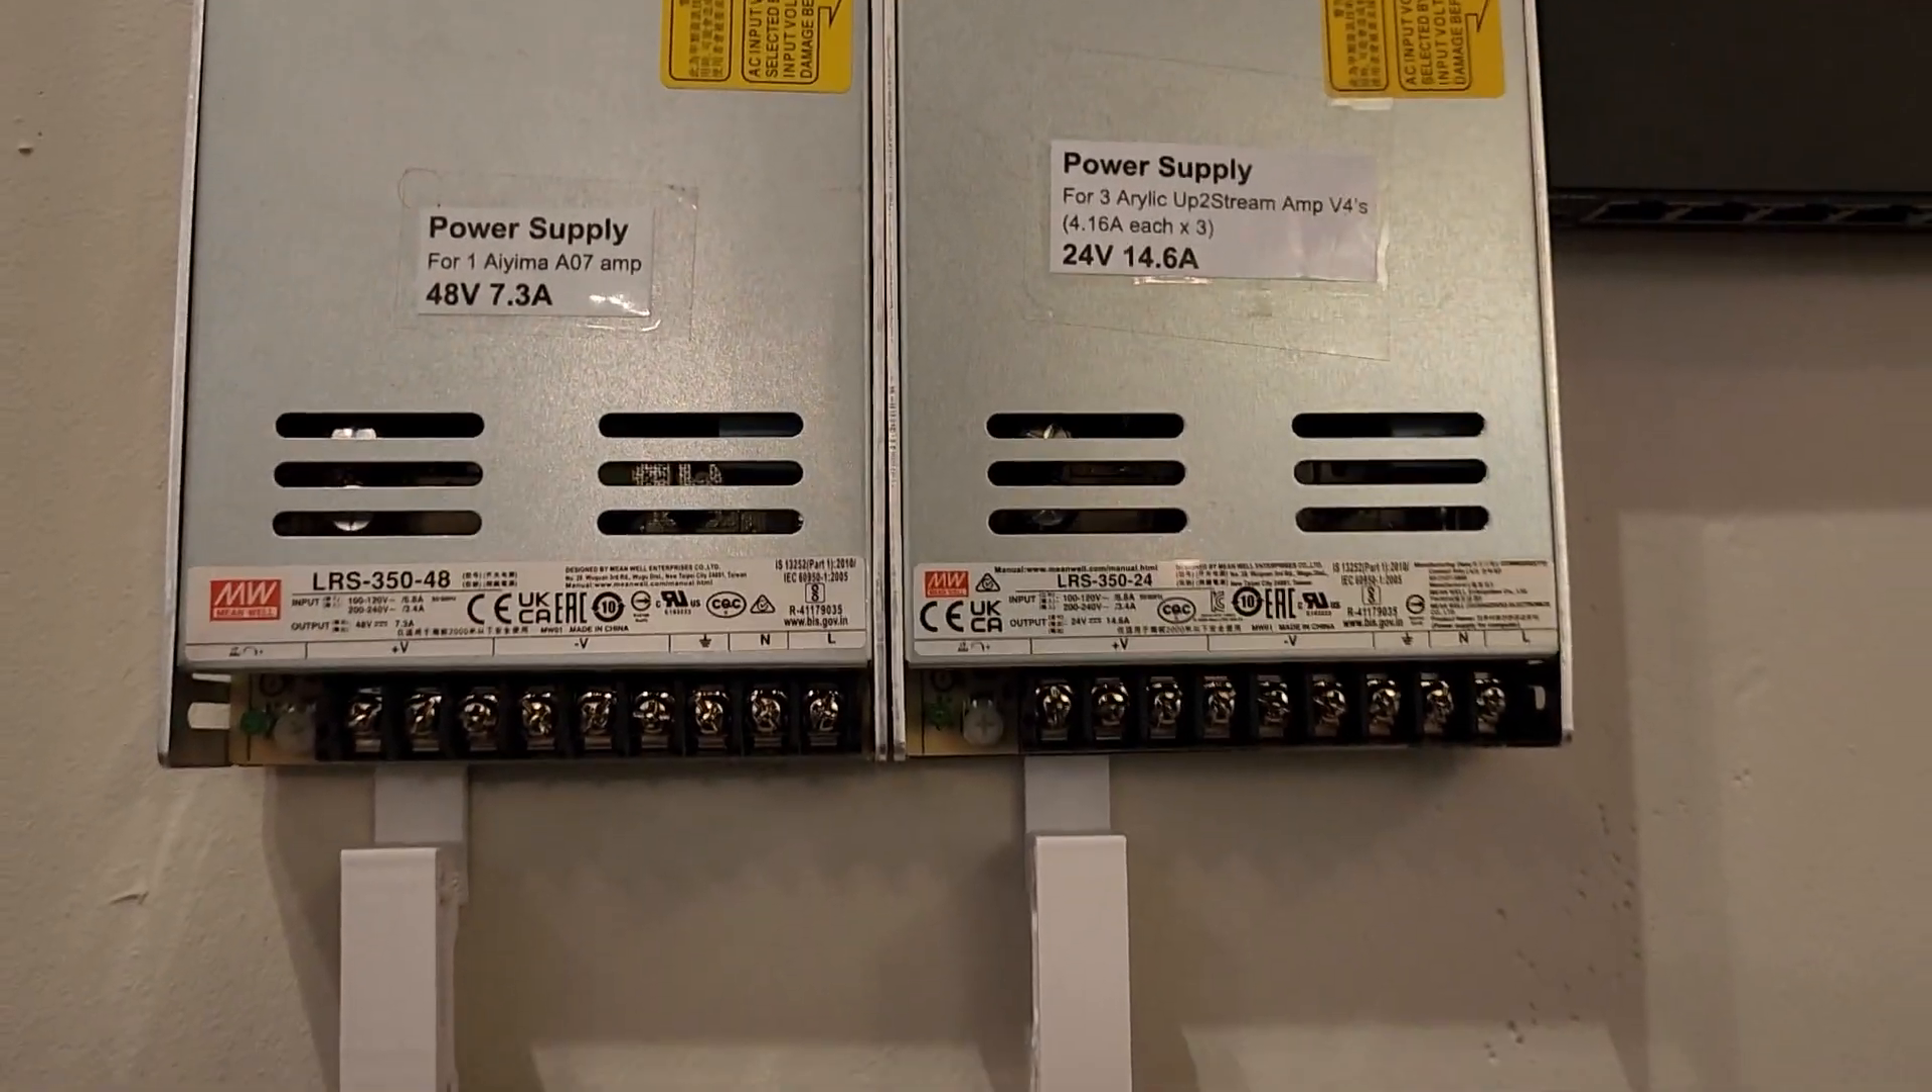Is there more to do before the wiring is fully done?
Yes.